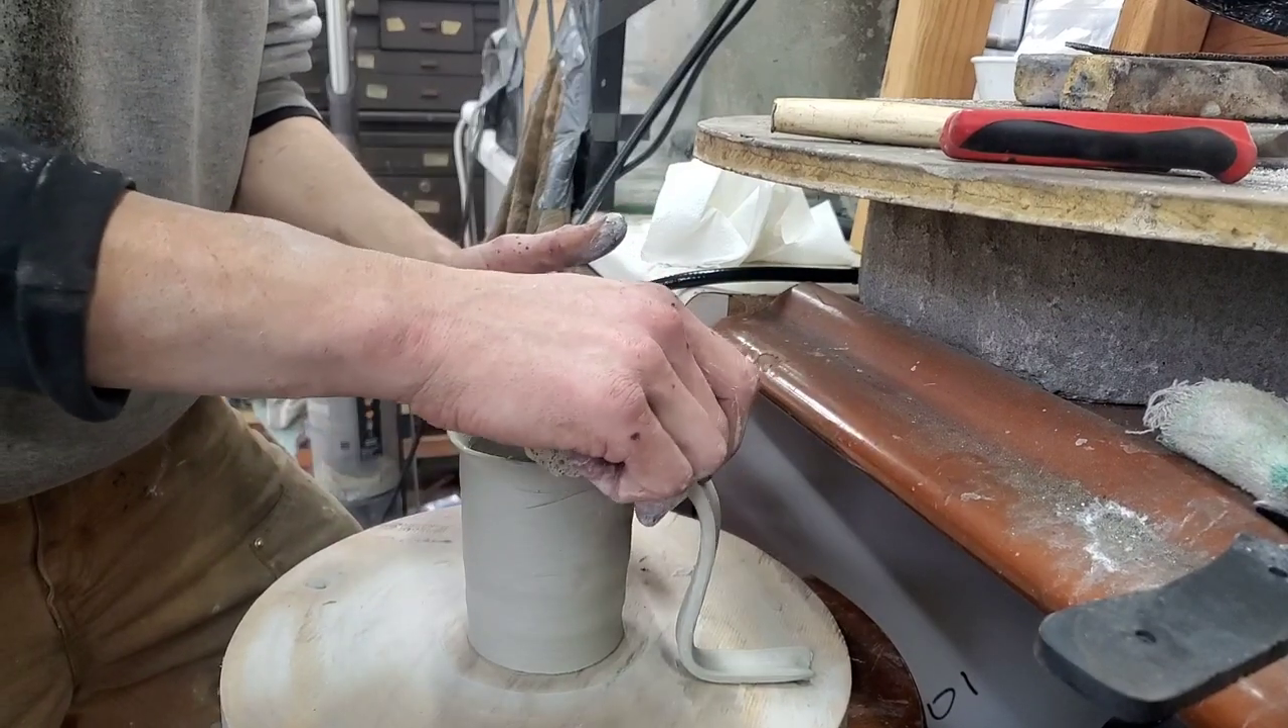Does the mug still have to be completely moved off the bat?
Yes.